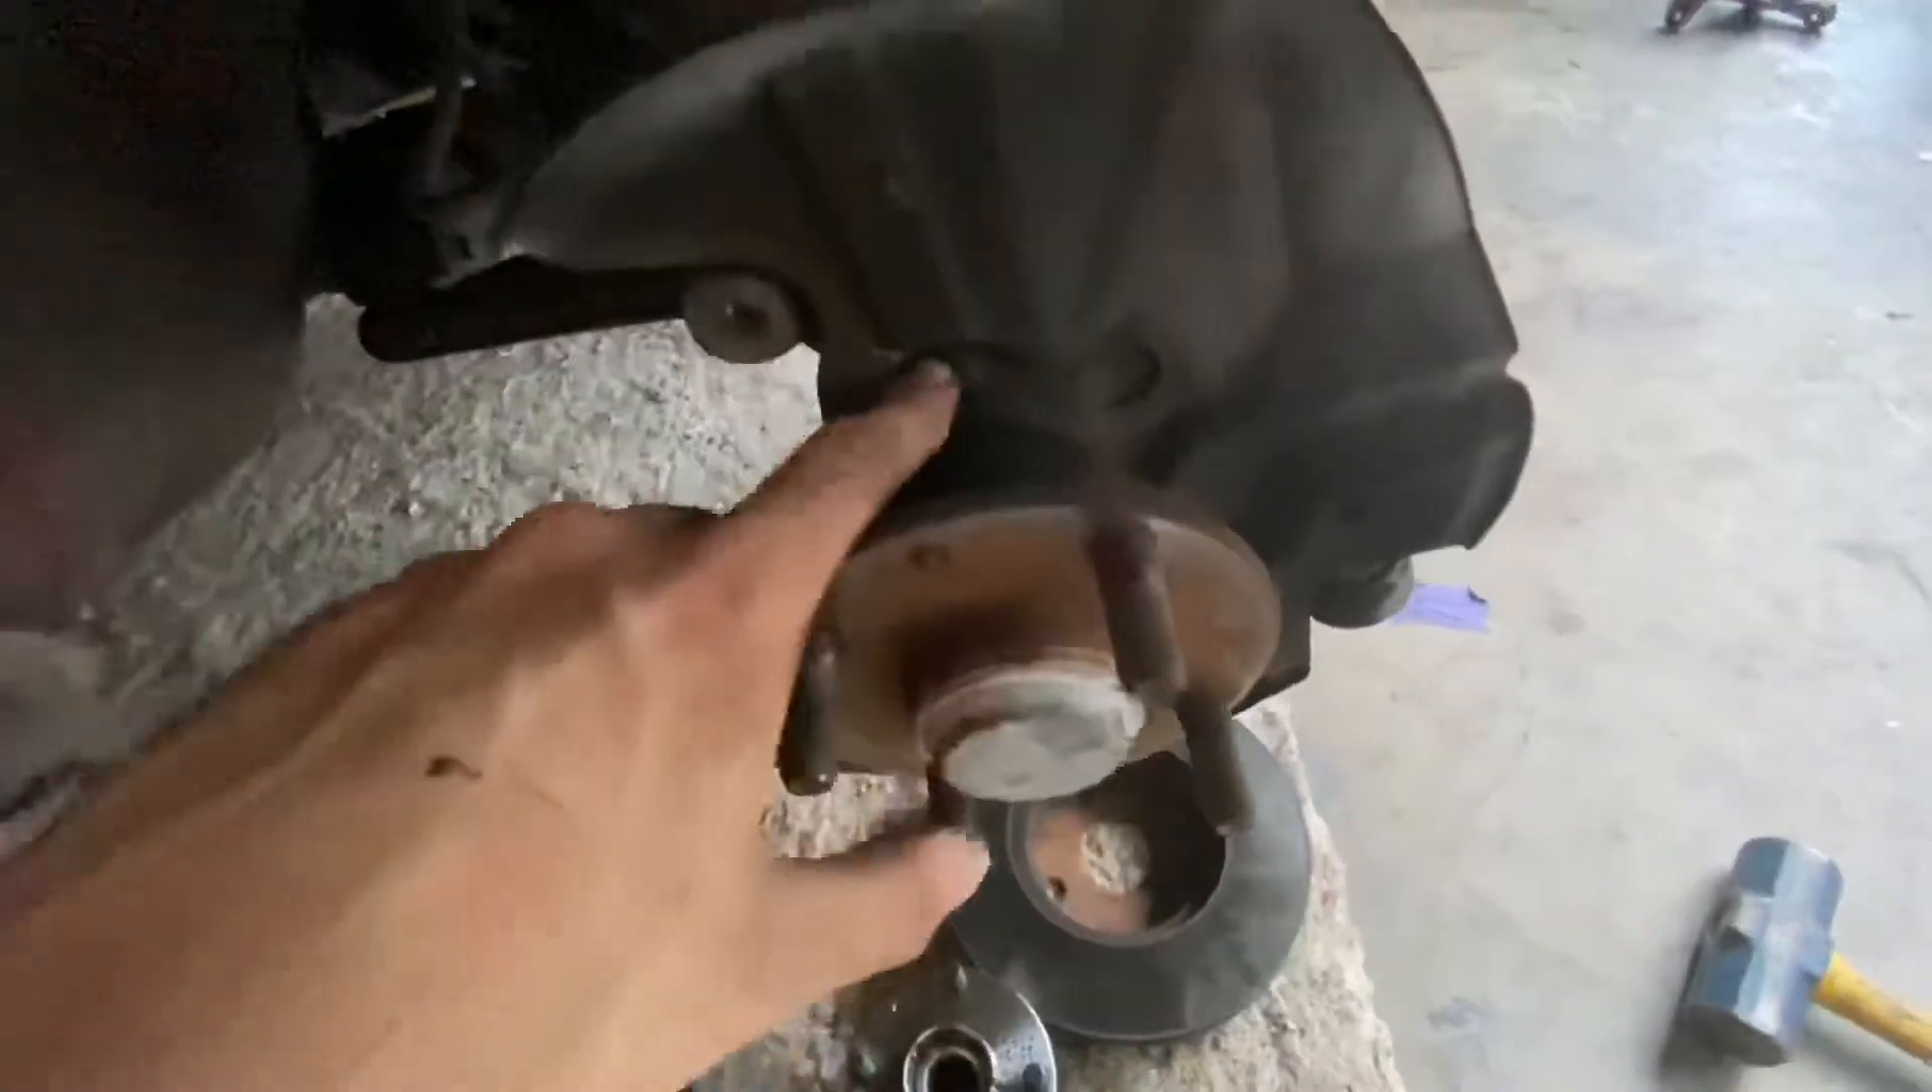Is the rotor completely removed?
Yes.